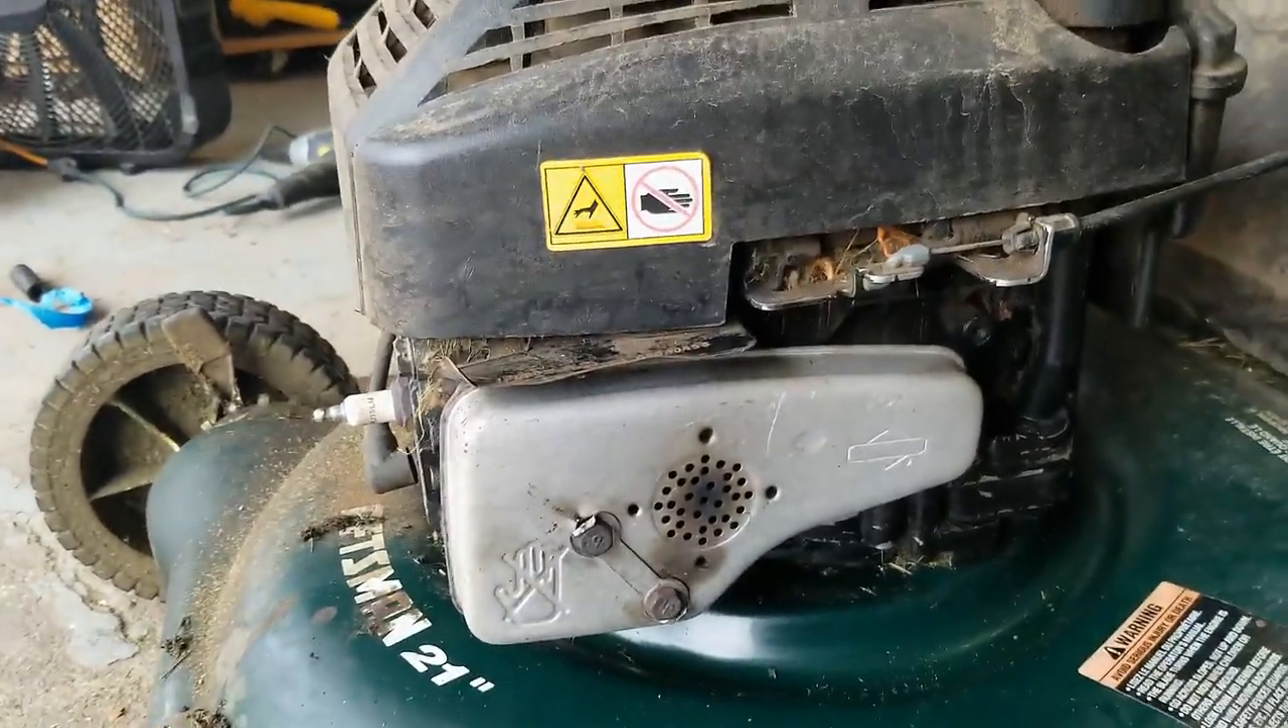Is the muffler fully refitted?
Yes.